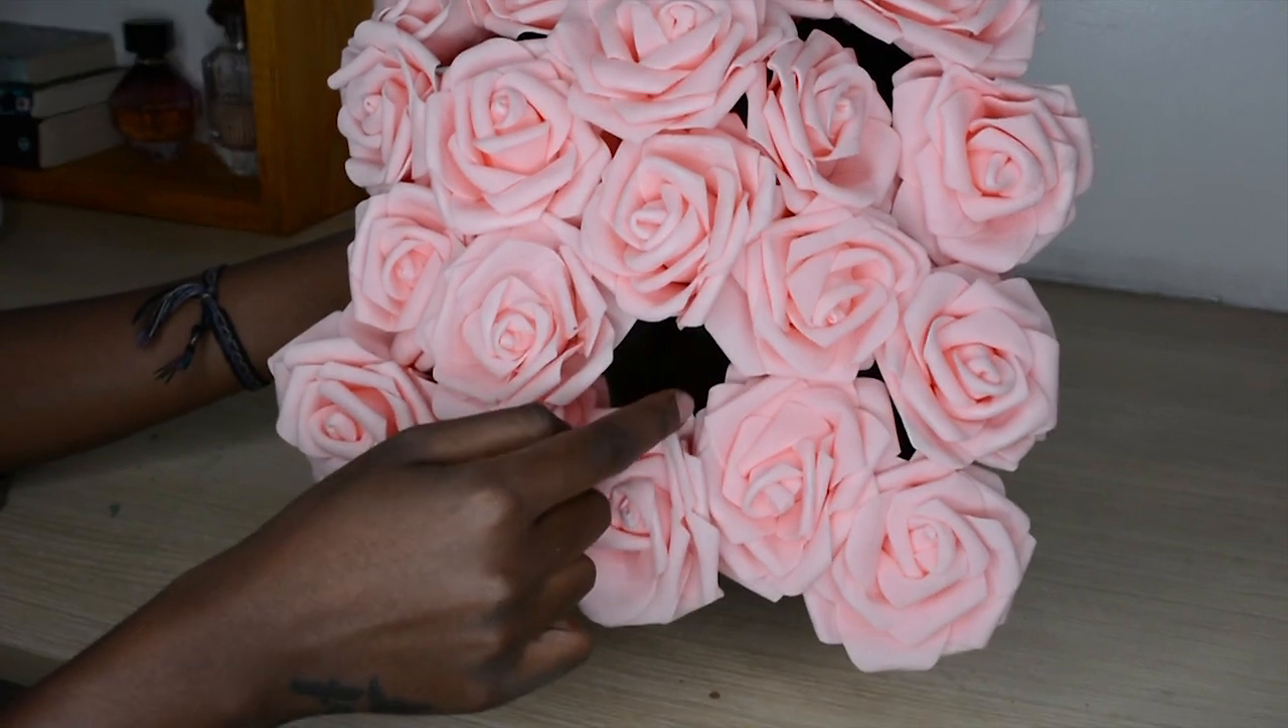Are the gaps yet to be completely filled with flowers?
Yes.